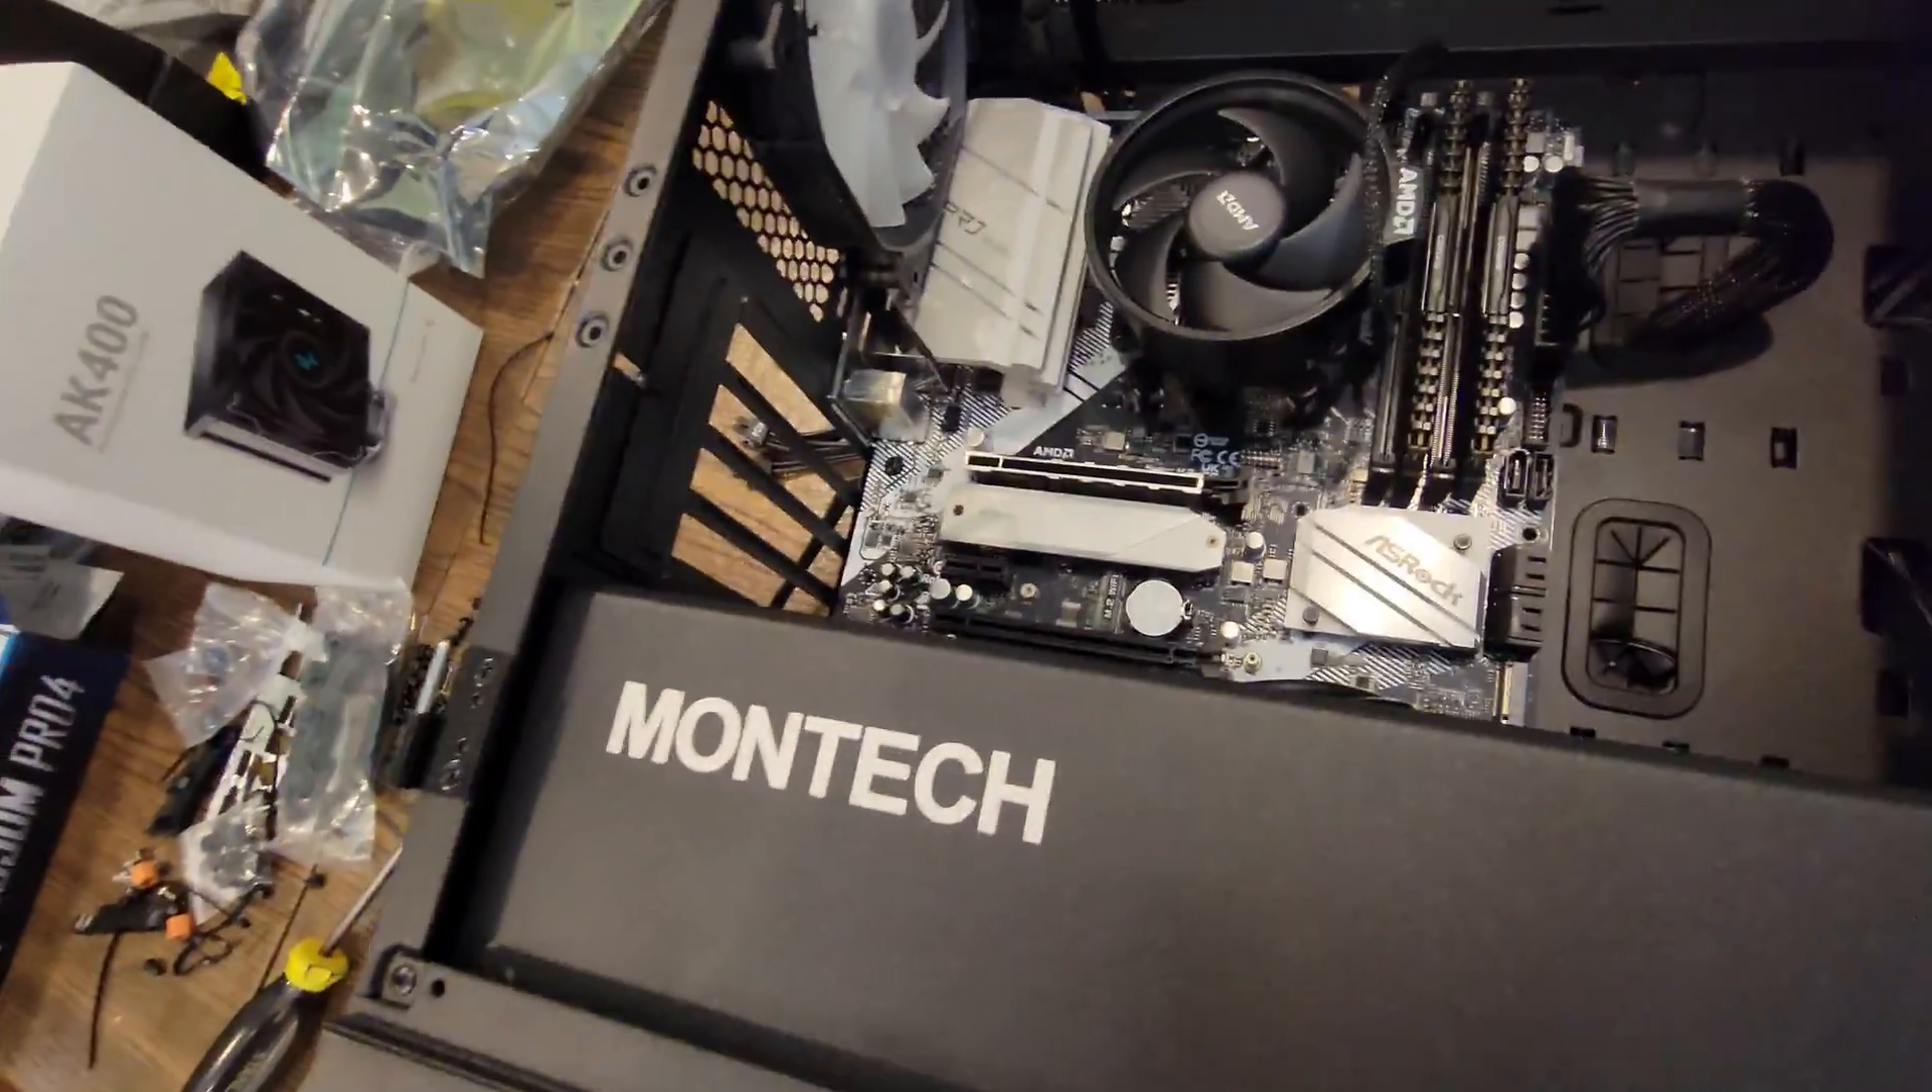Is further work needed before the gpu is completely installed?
Yes.